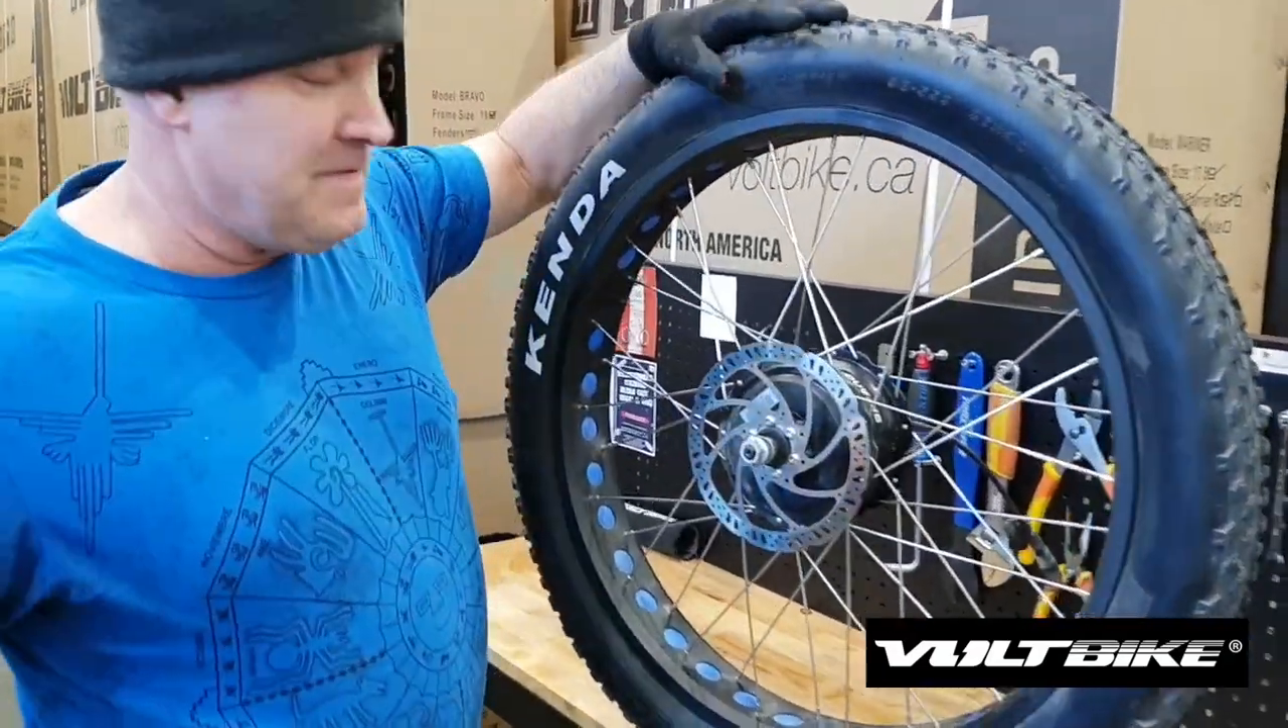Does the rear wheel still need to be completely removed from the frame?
No.